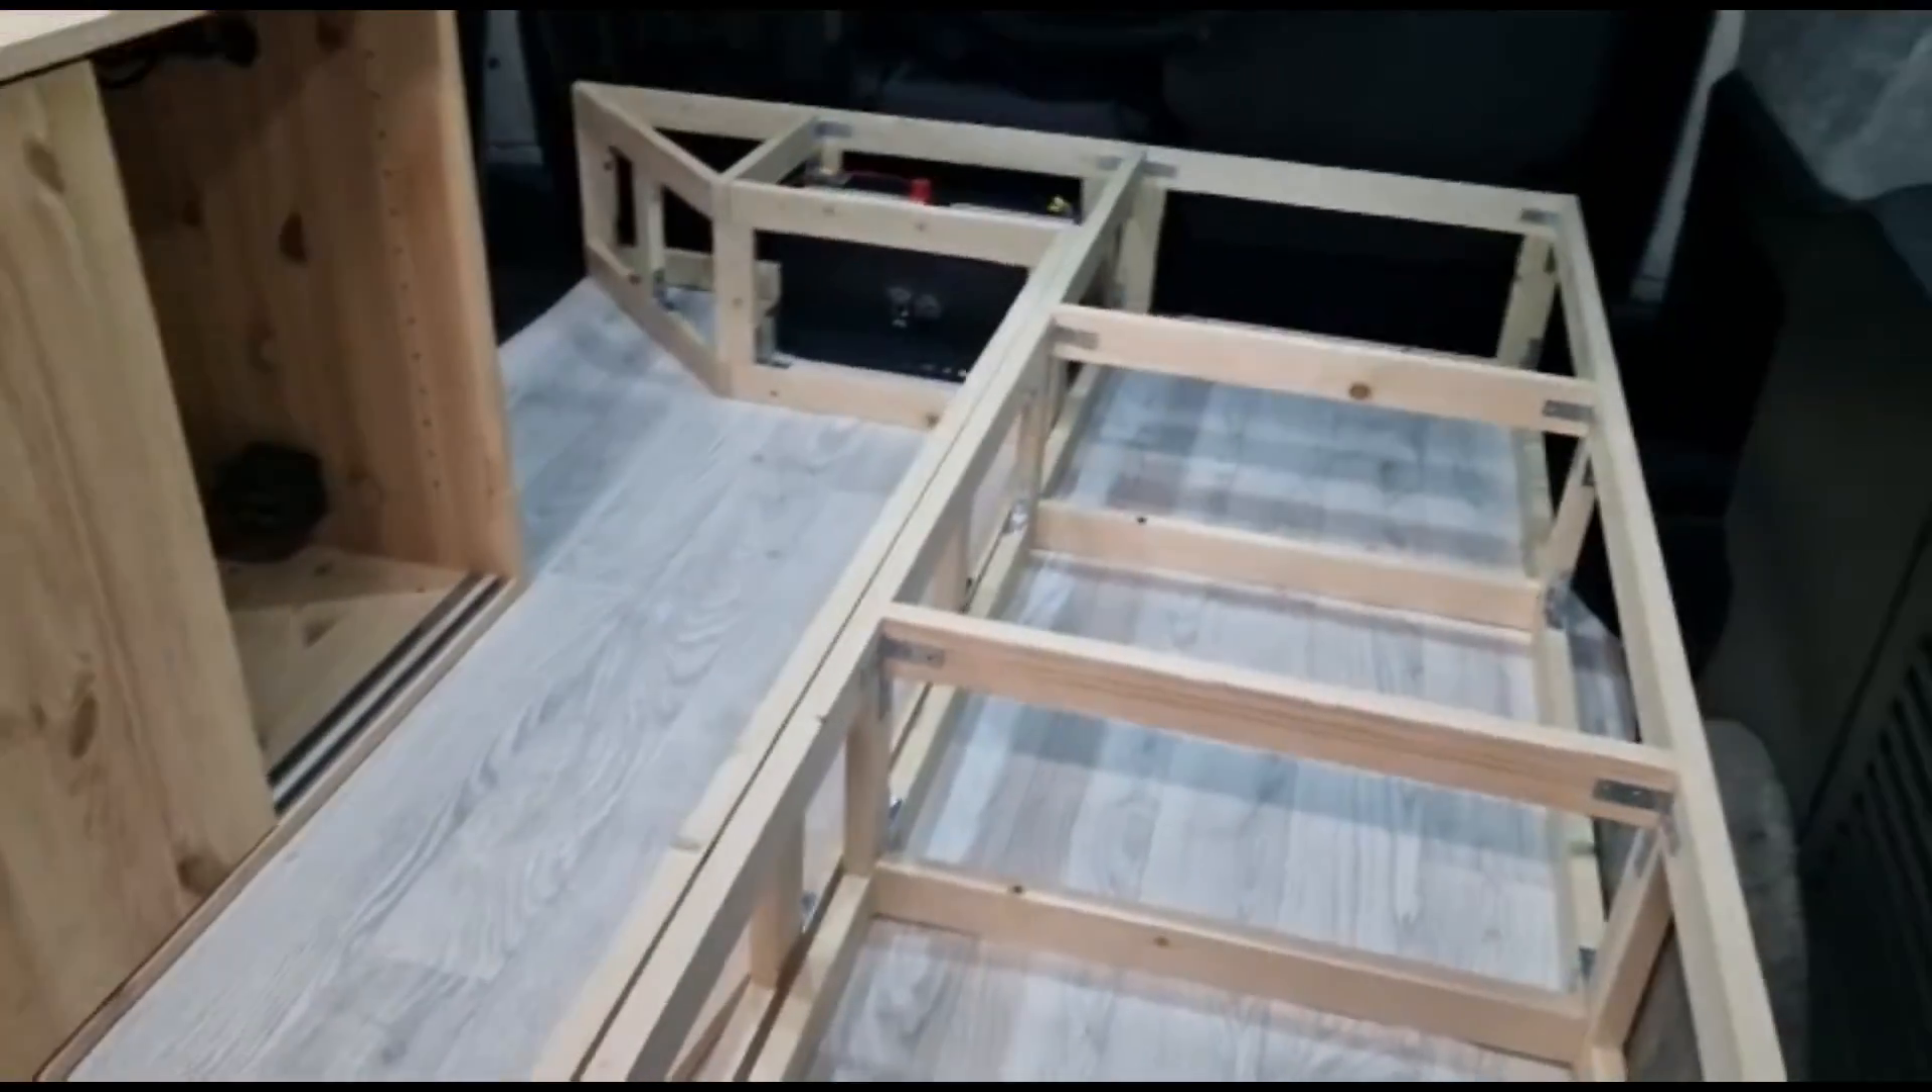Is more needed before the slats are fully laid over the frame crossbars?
Yes.